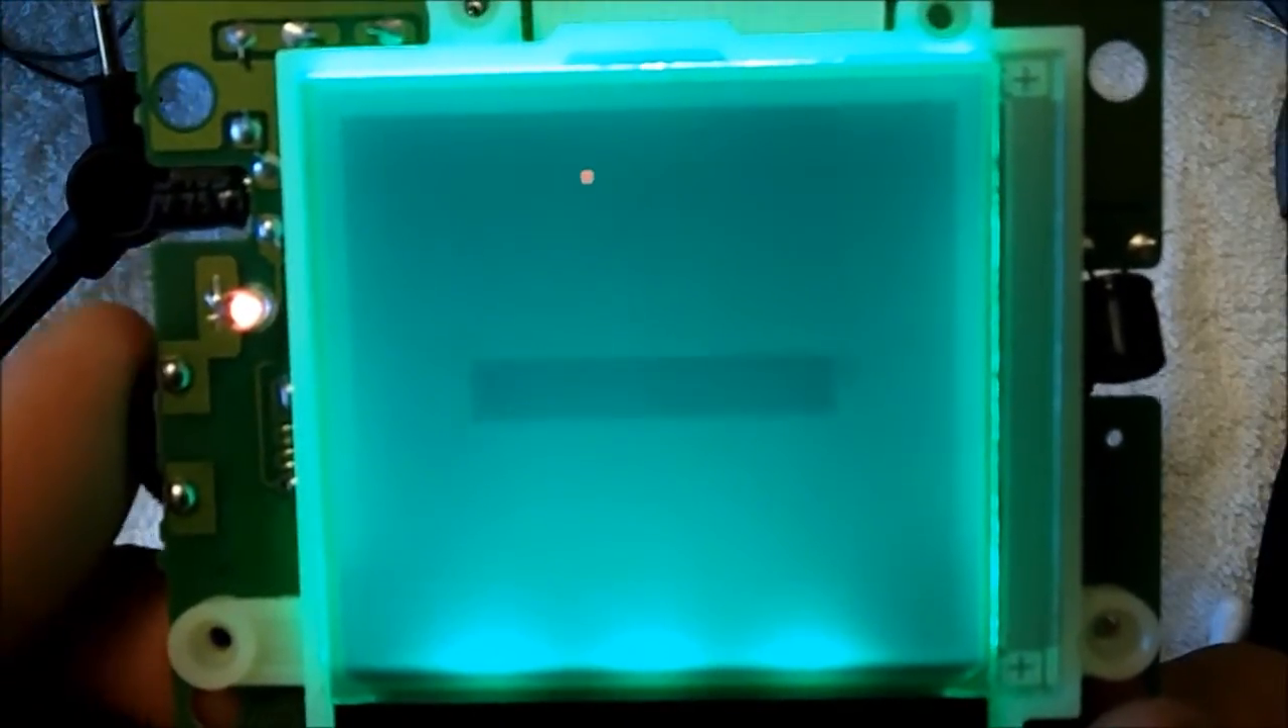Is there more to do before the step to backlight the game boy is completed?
No.